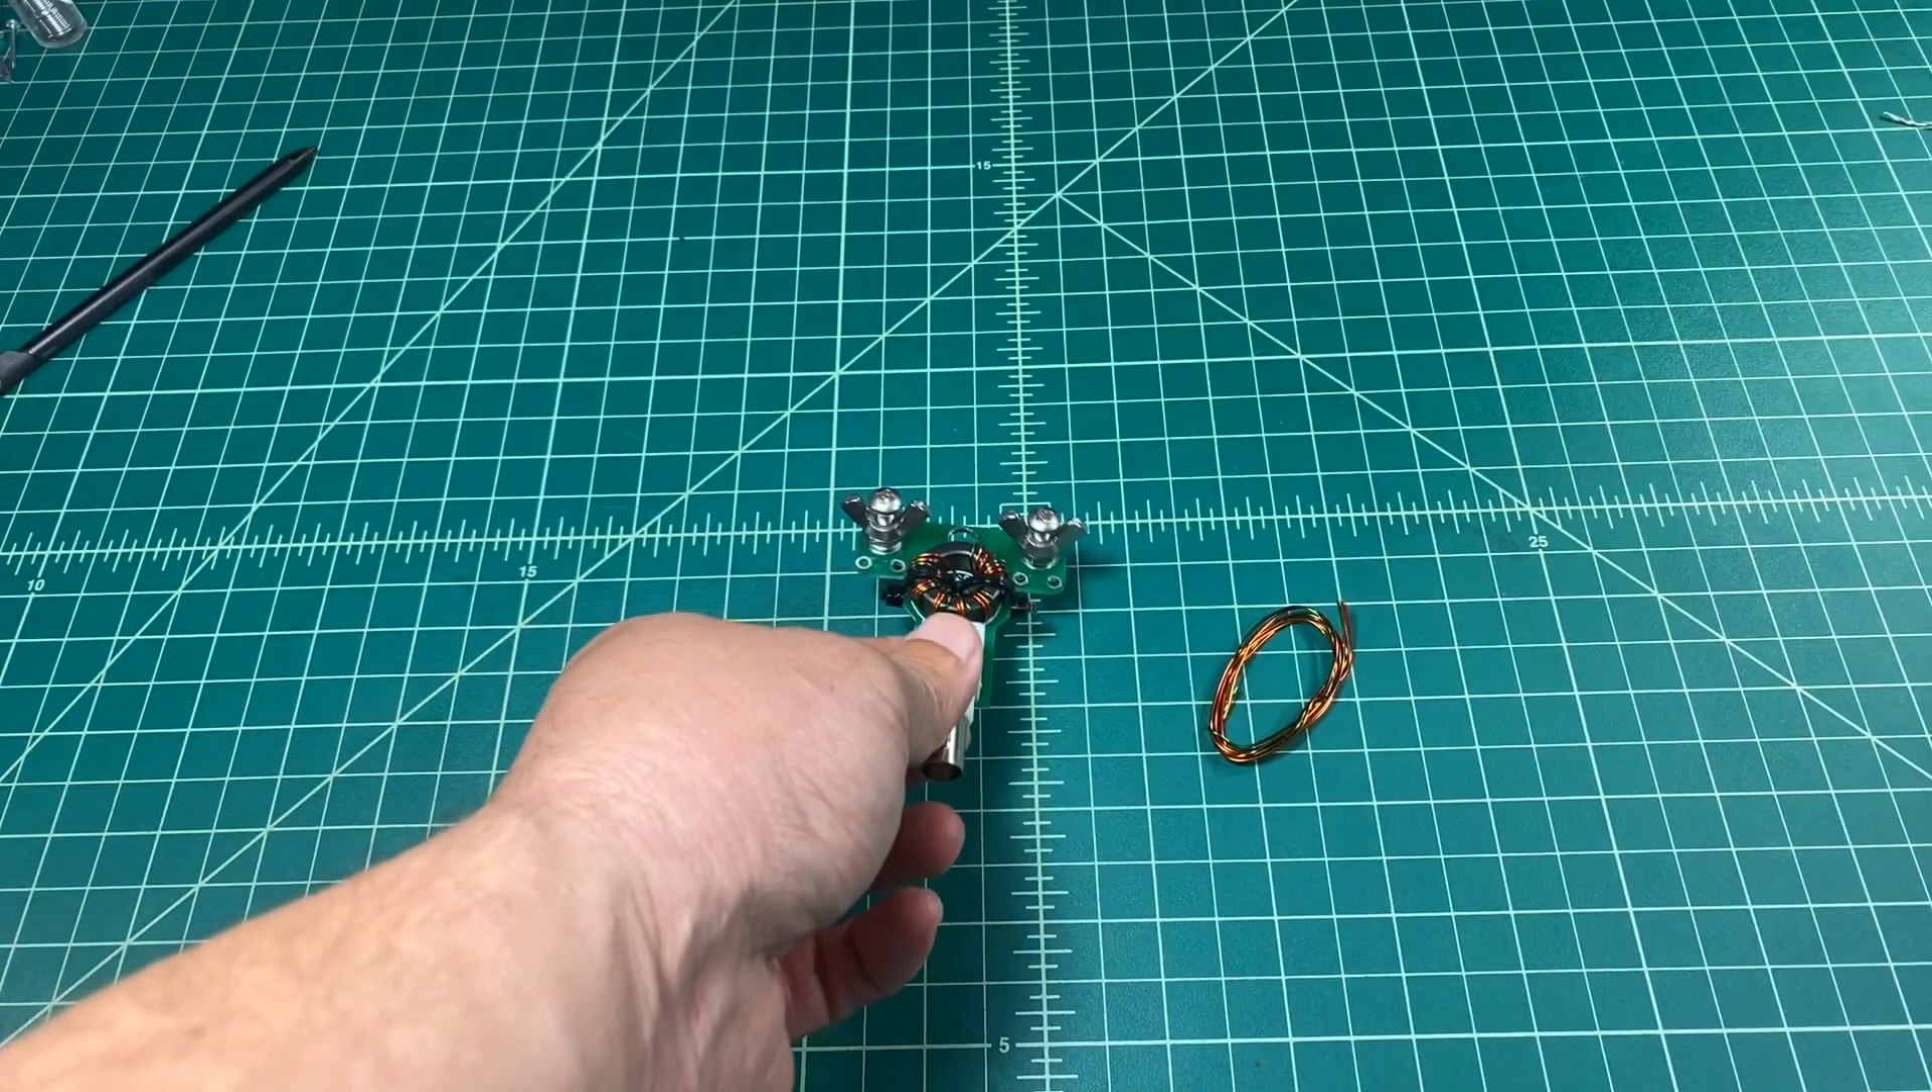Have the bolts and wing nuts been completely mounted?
Yes.